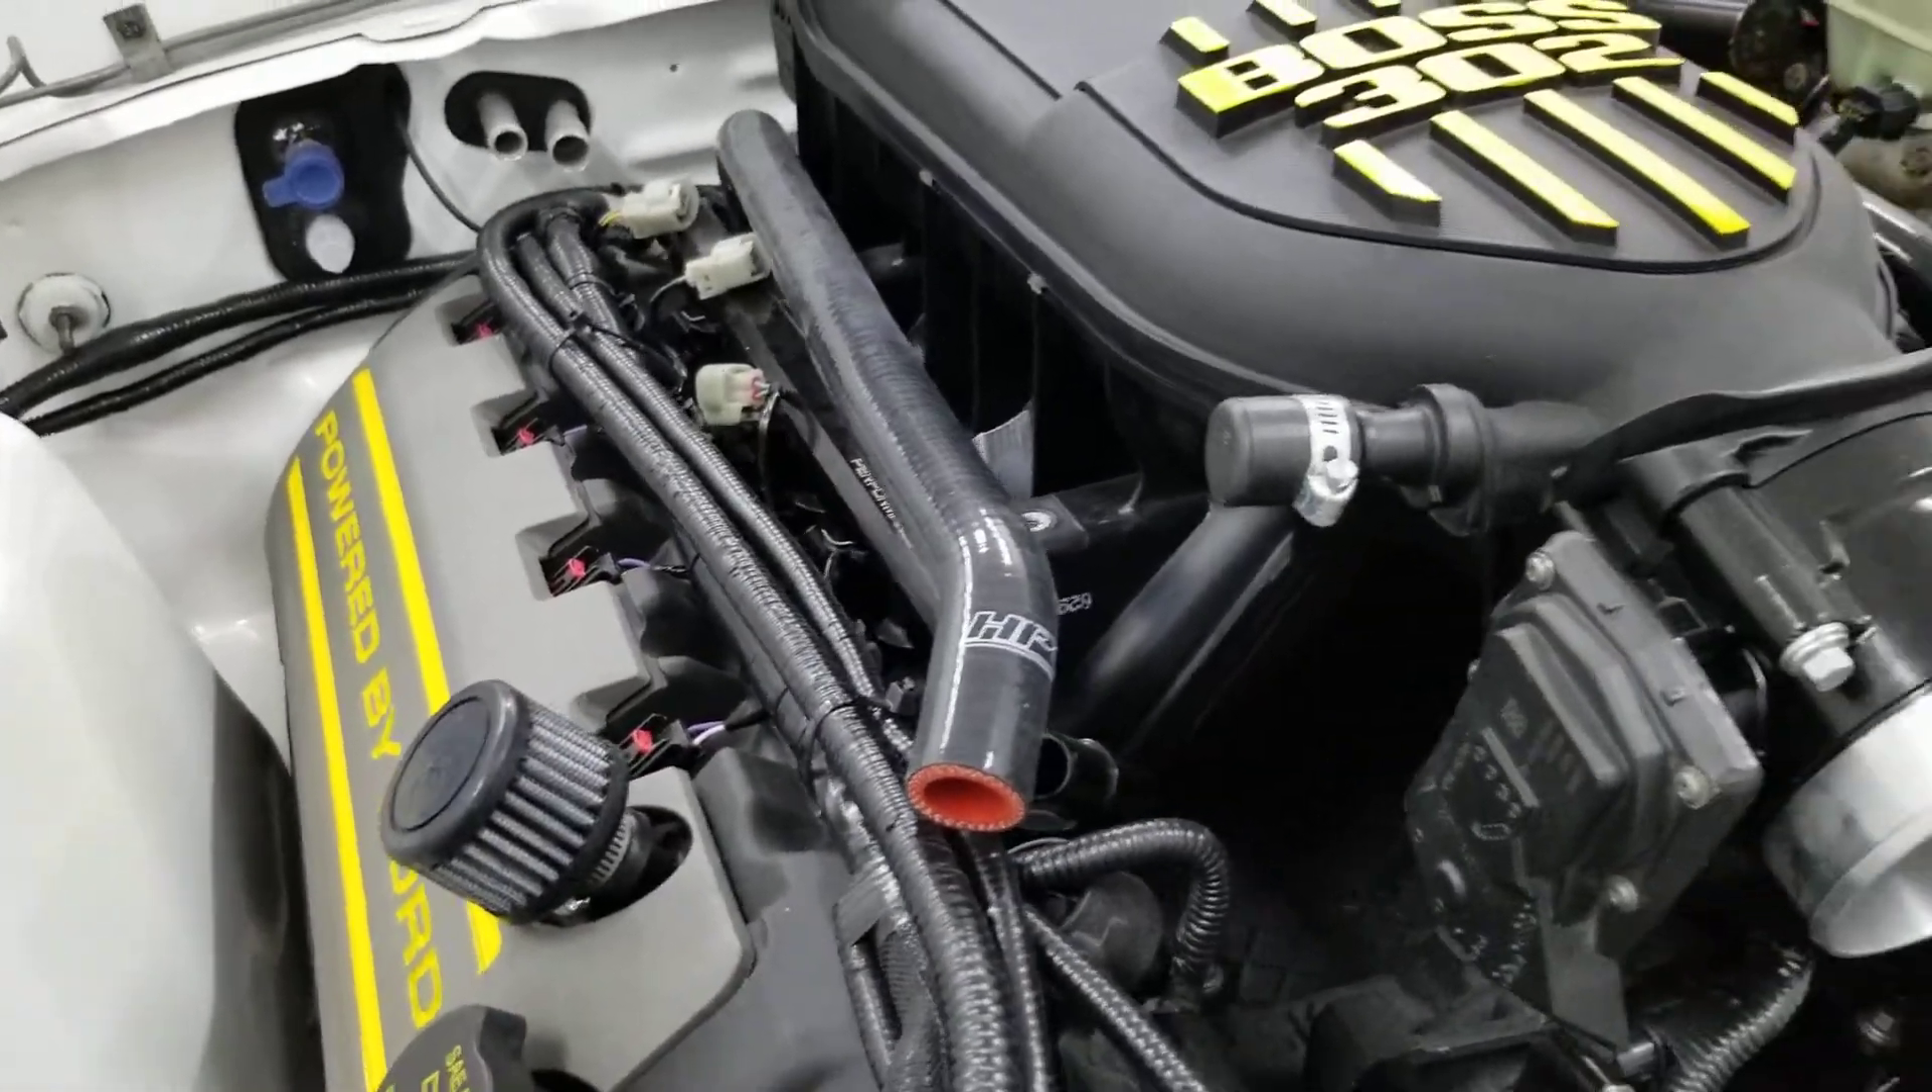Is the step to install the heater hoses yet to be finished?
Yes.